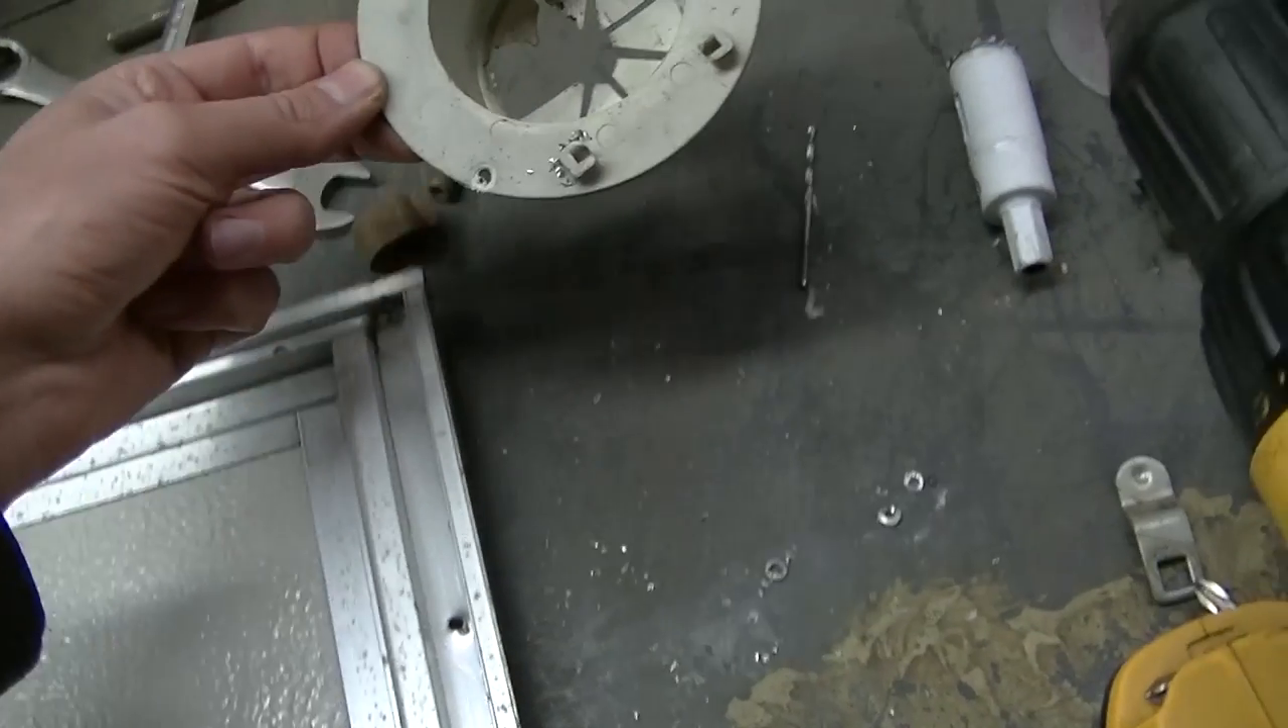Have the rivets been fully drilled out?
Yes.